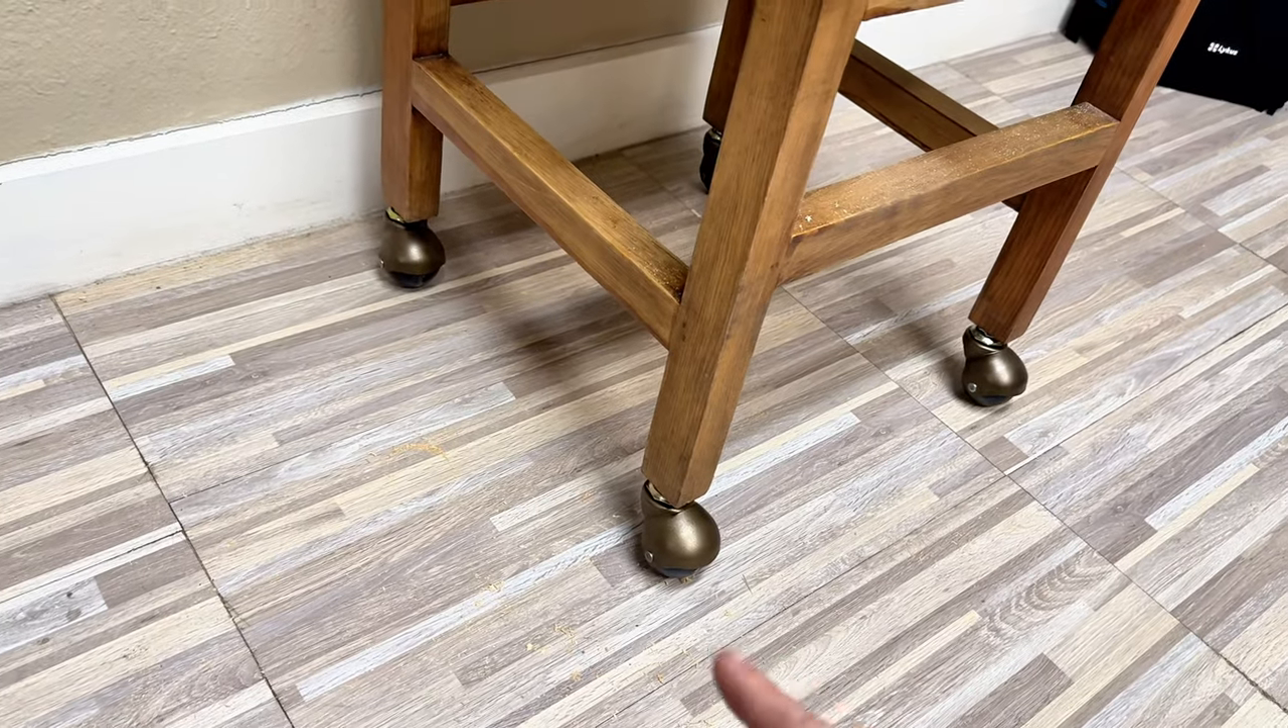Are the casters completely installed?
Yes.